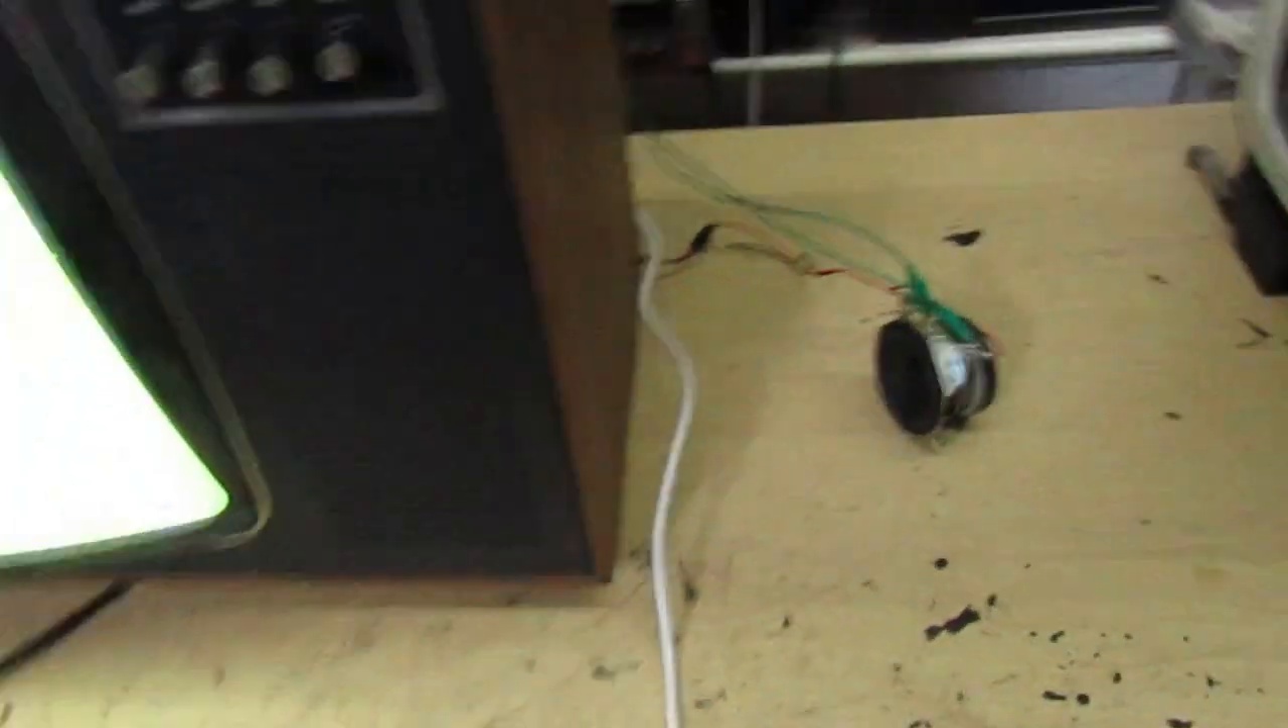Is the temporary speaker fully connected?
Yes.